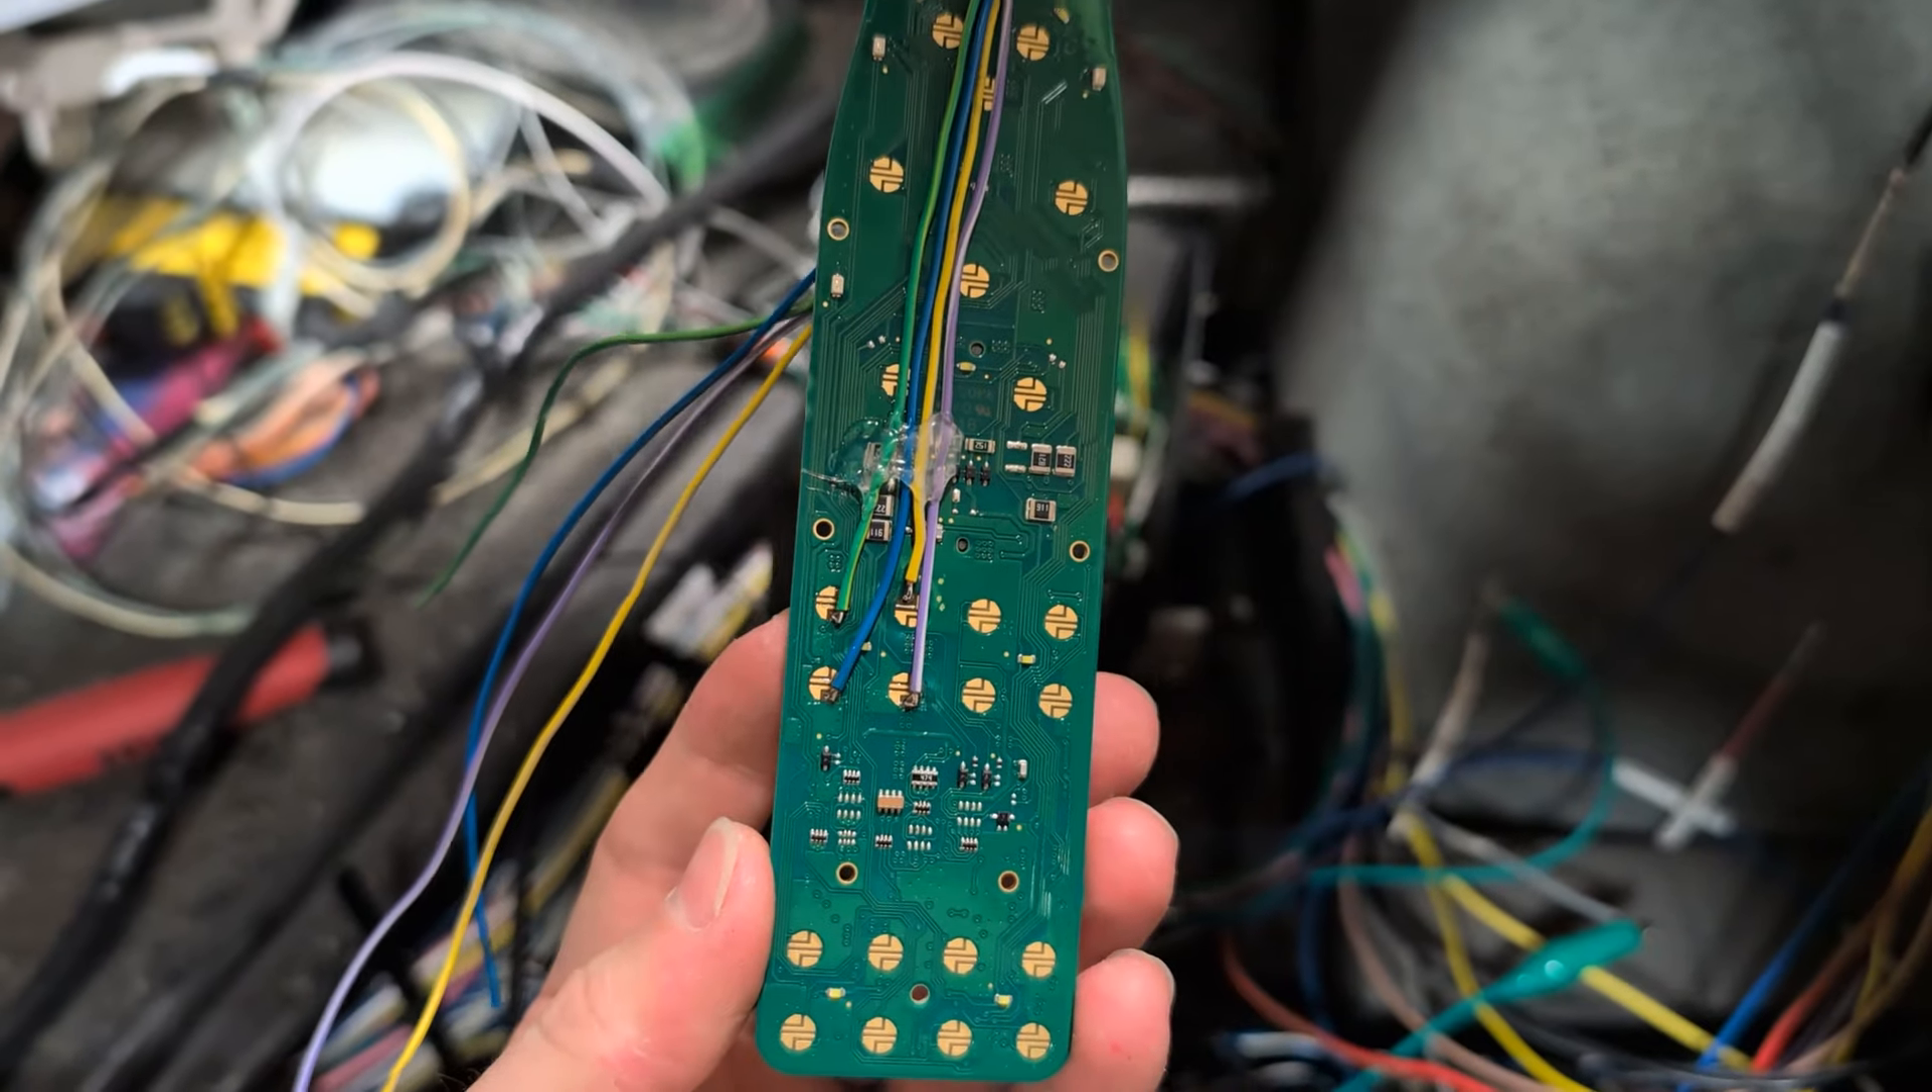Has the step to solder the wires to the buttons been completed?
Yes.